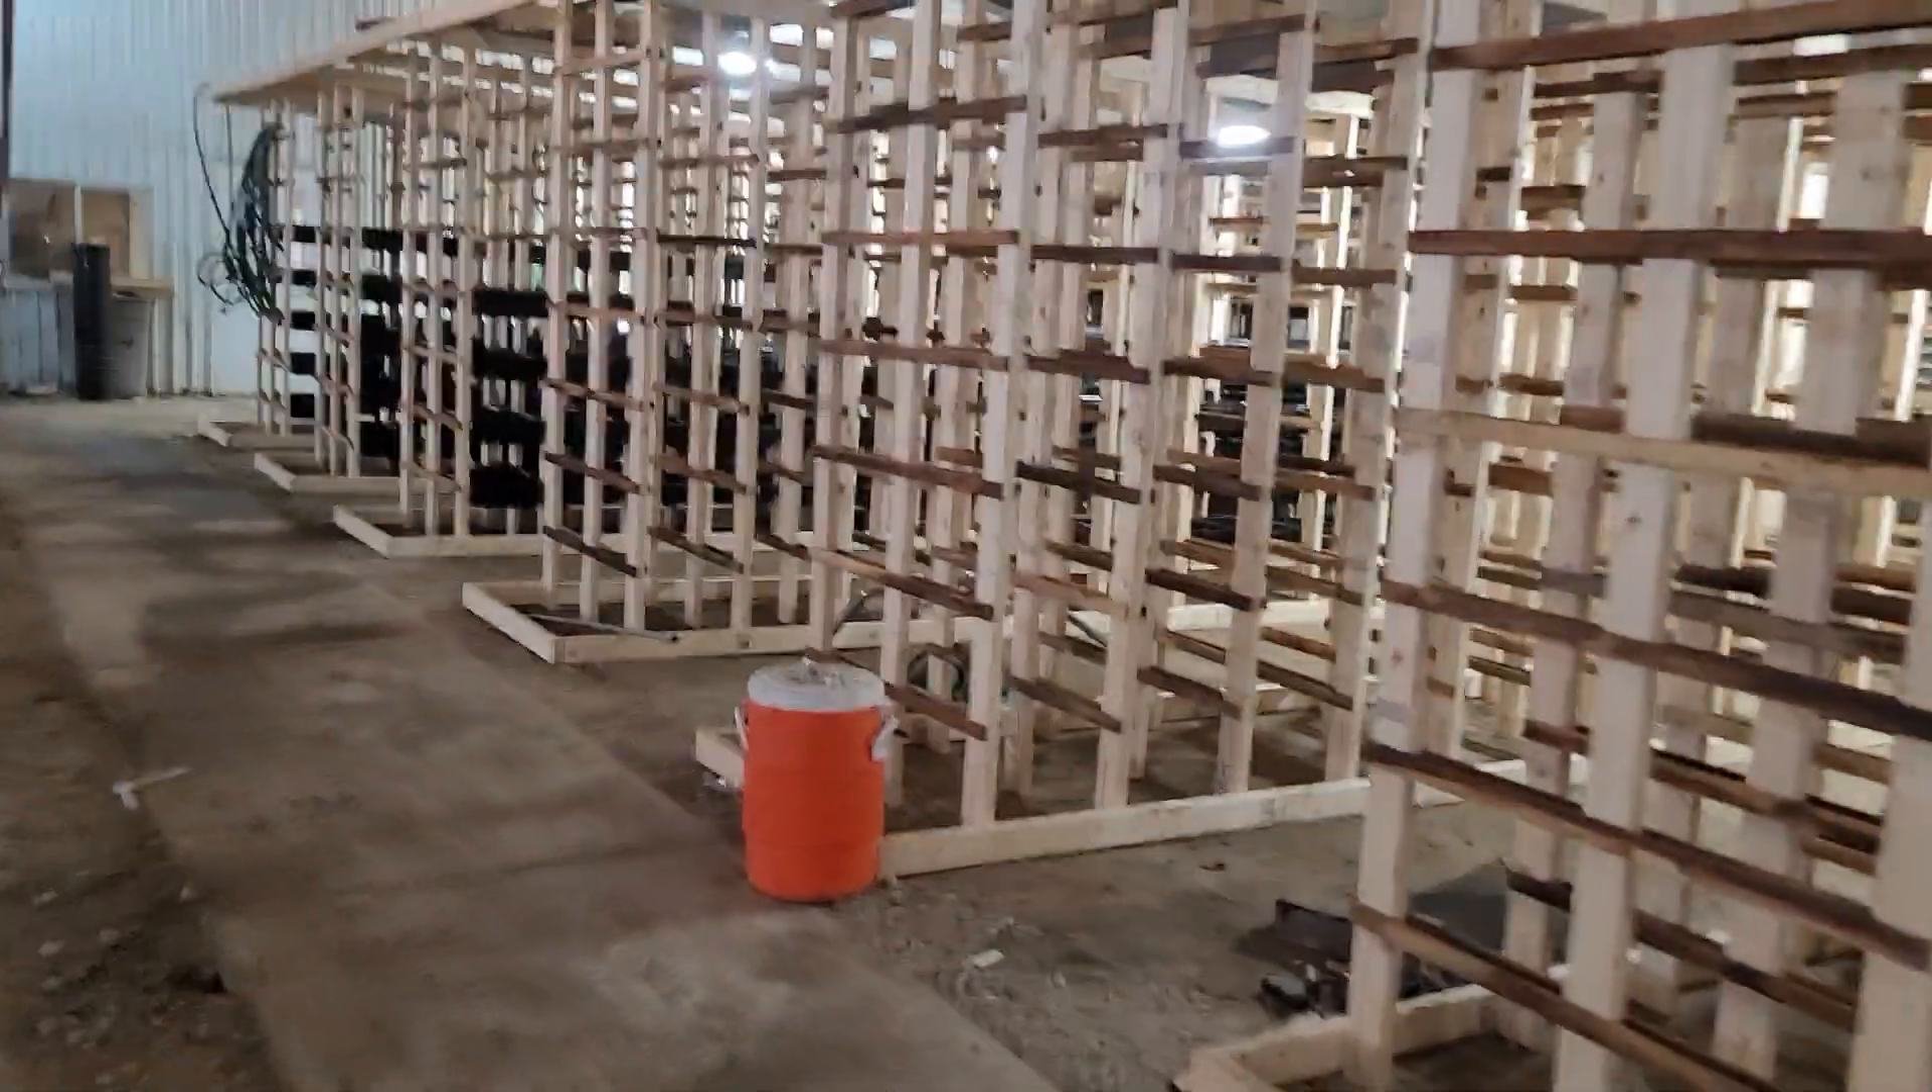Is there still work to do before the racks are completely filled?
Yes.